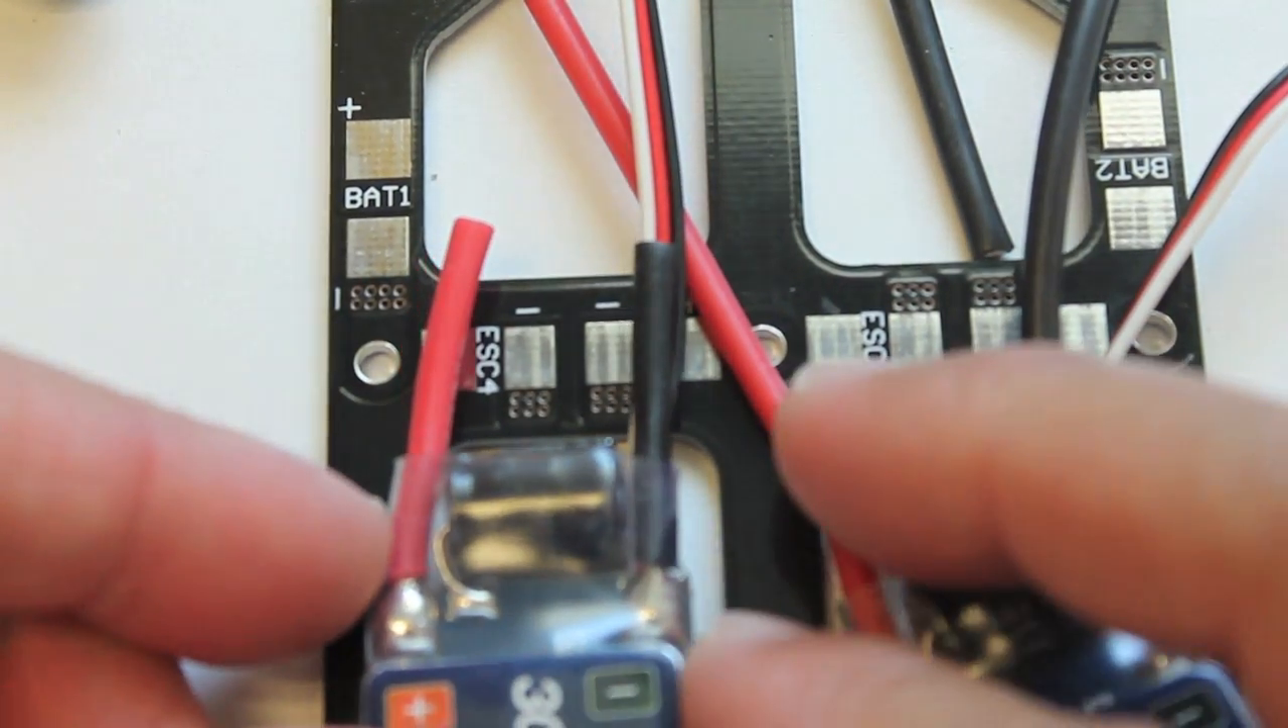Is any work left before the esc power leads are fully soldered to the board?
Yes.